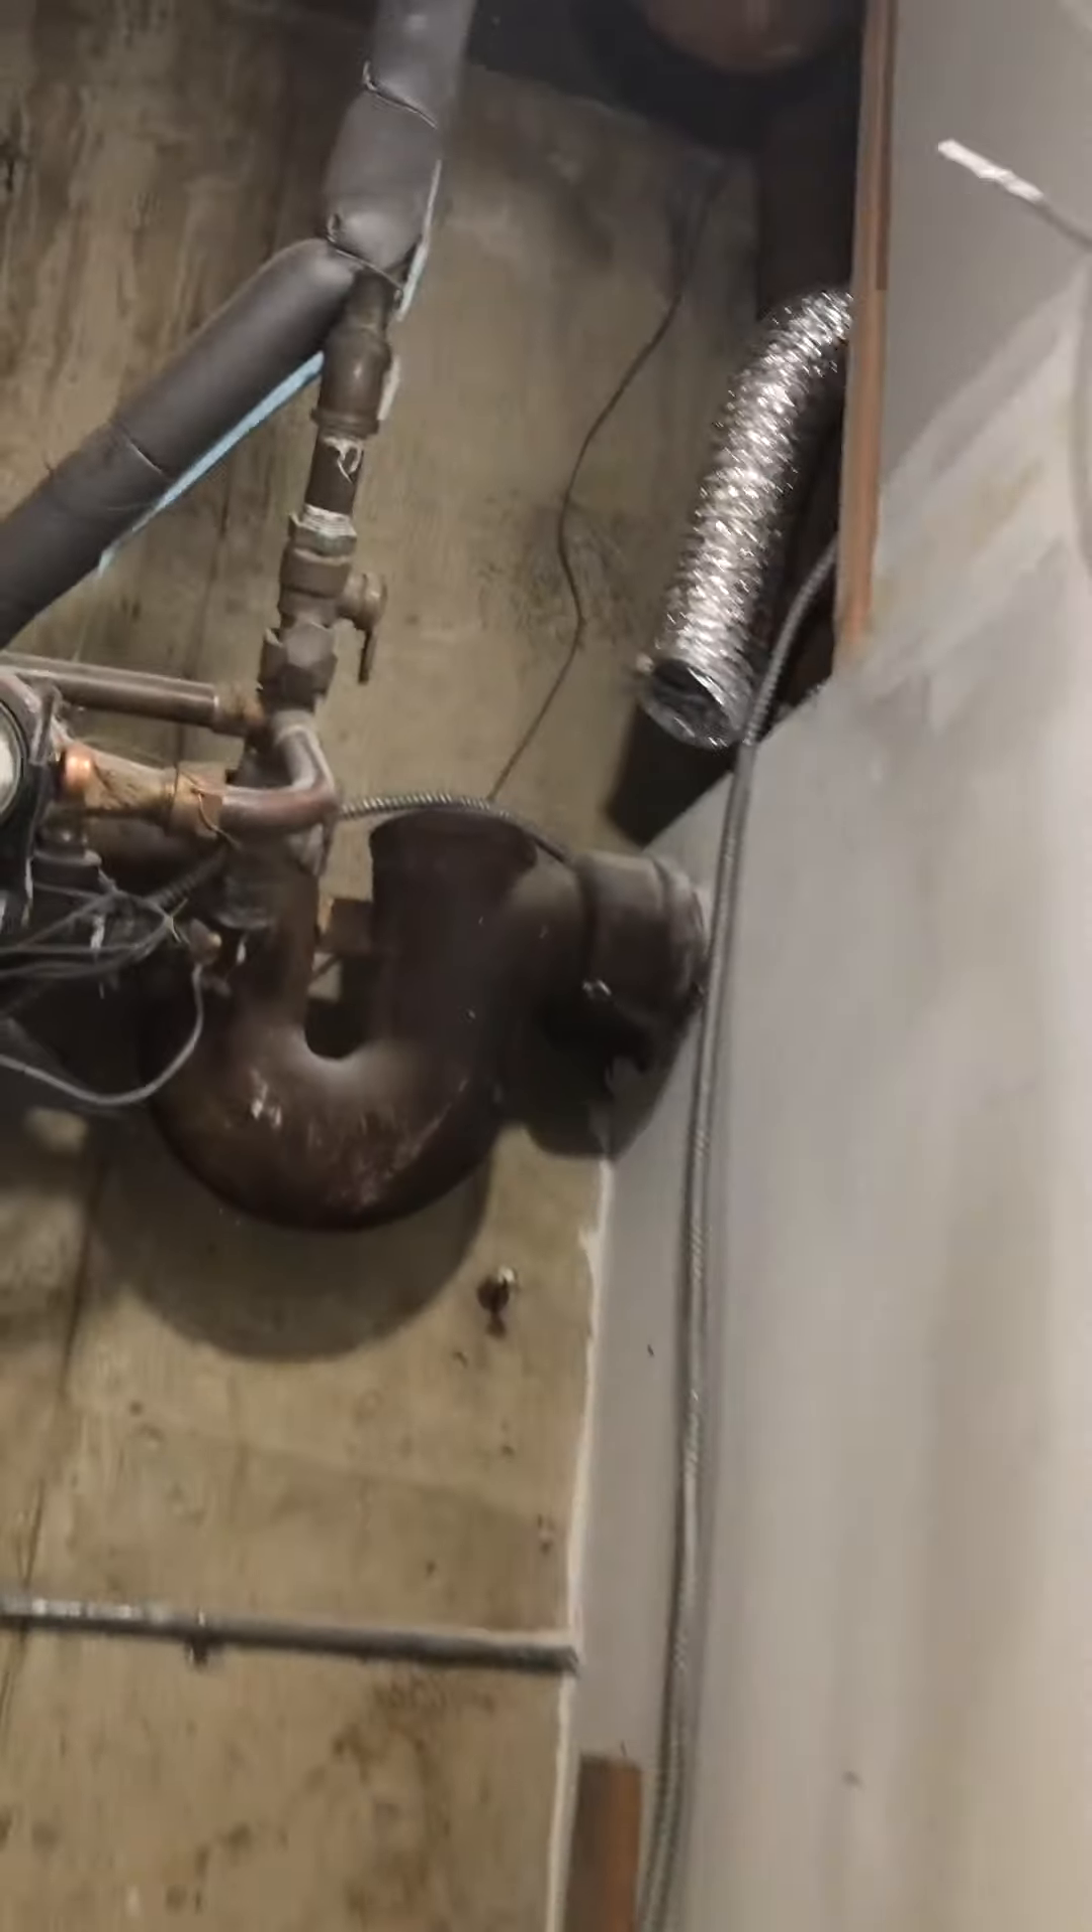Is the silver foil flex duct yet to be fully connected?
Yes.